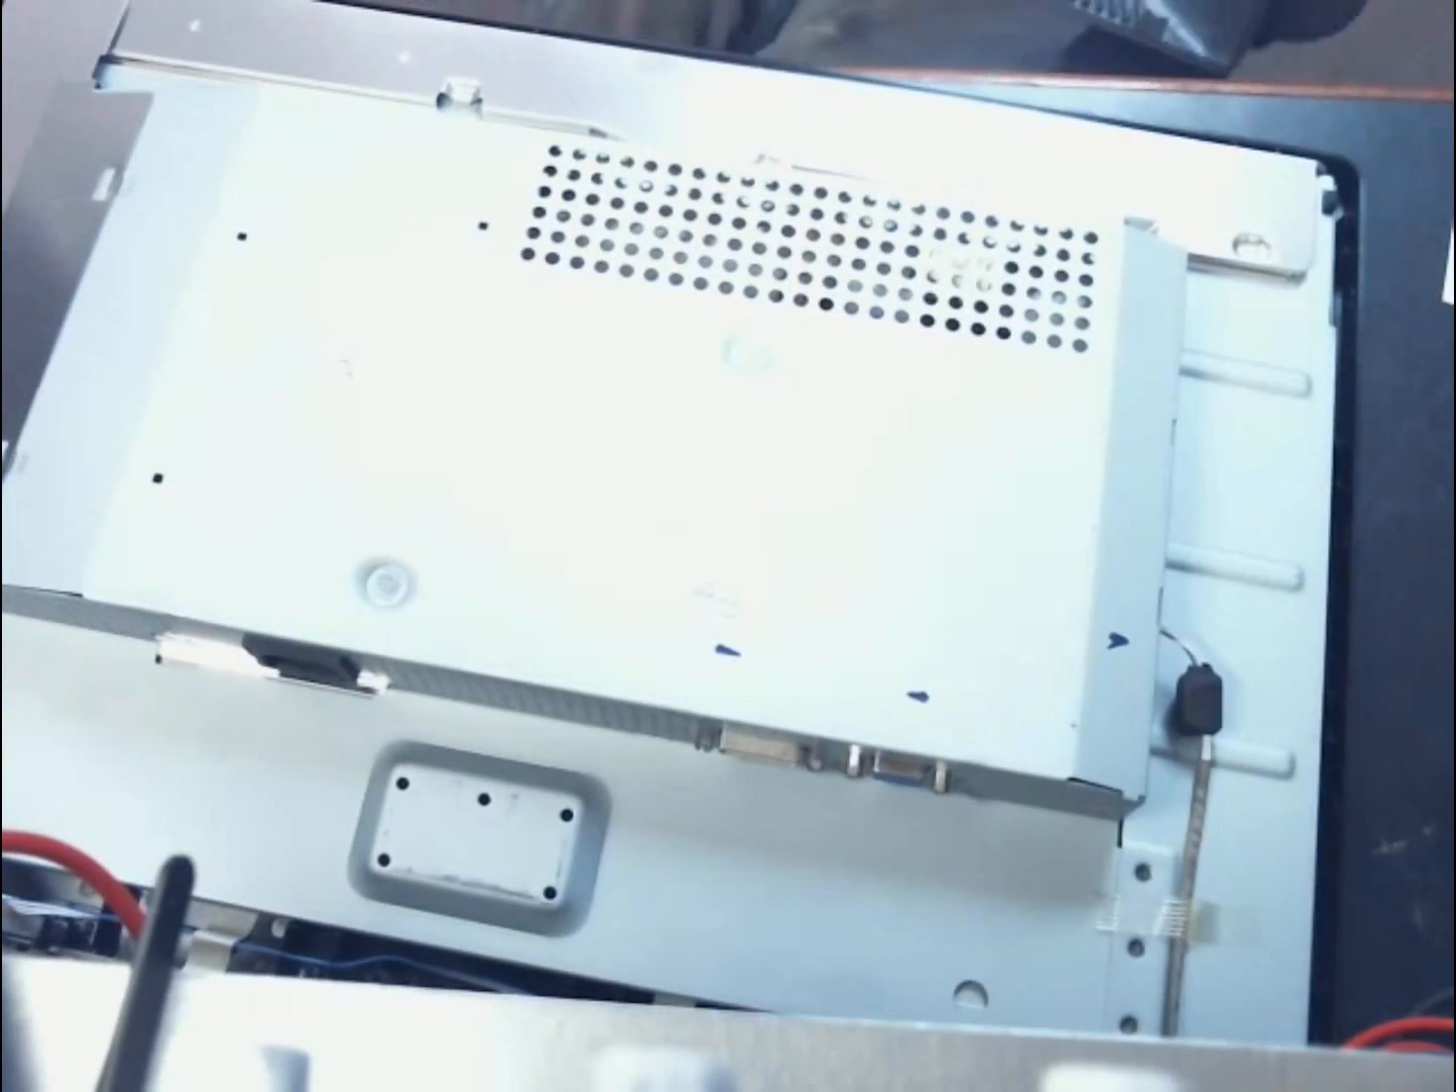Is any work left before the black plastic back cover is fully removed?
No.